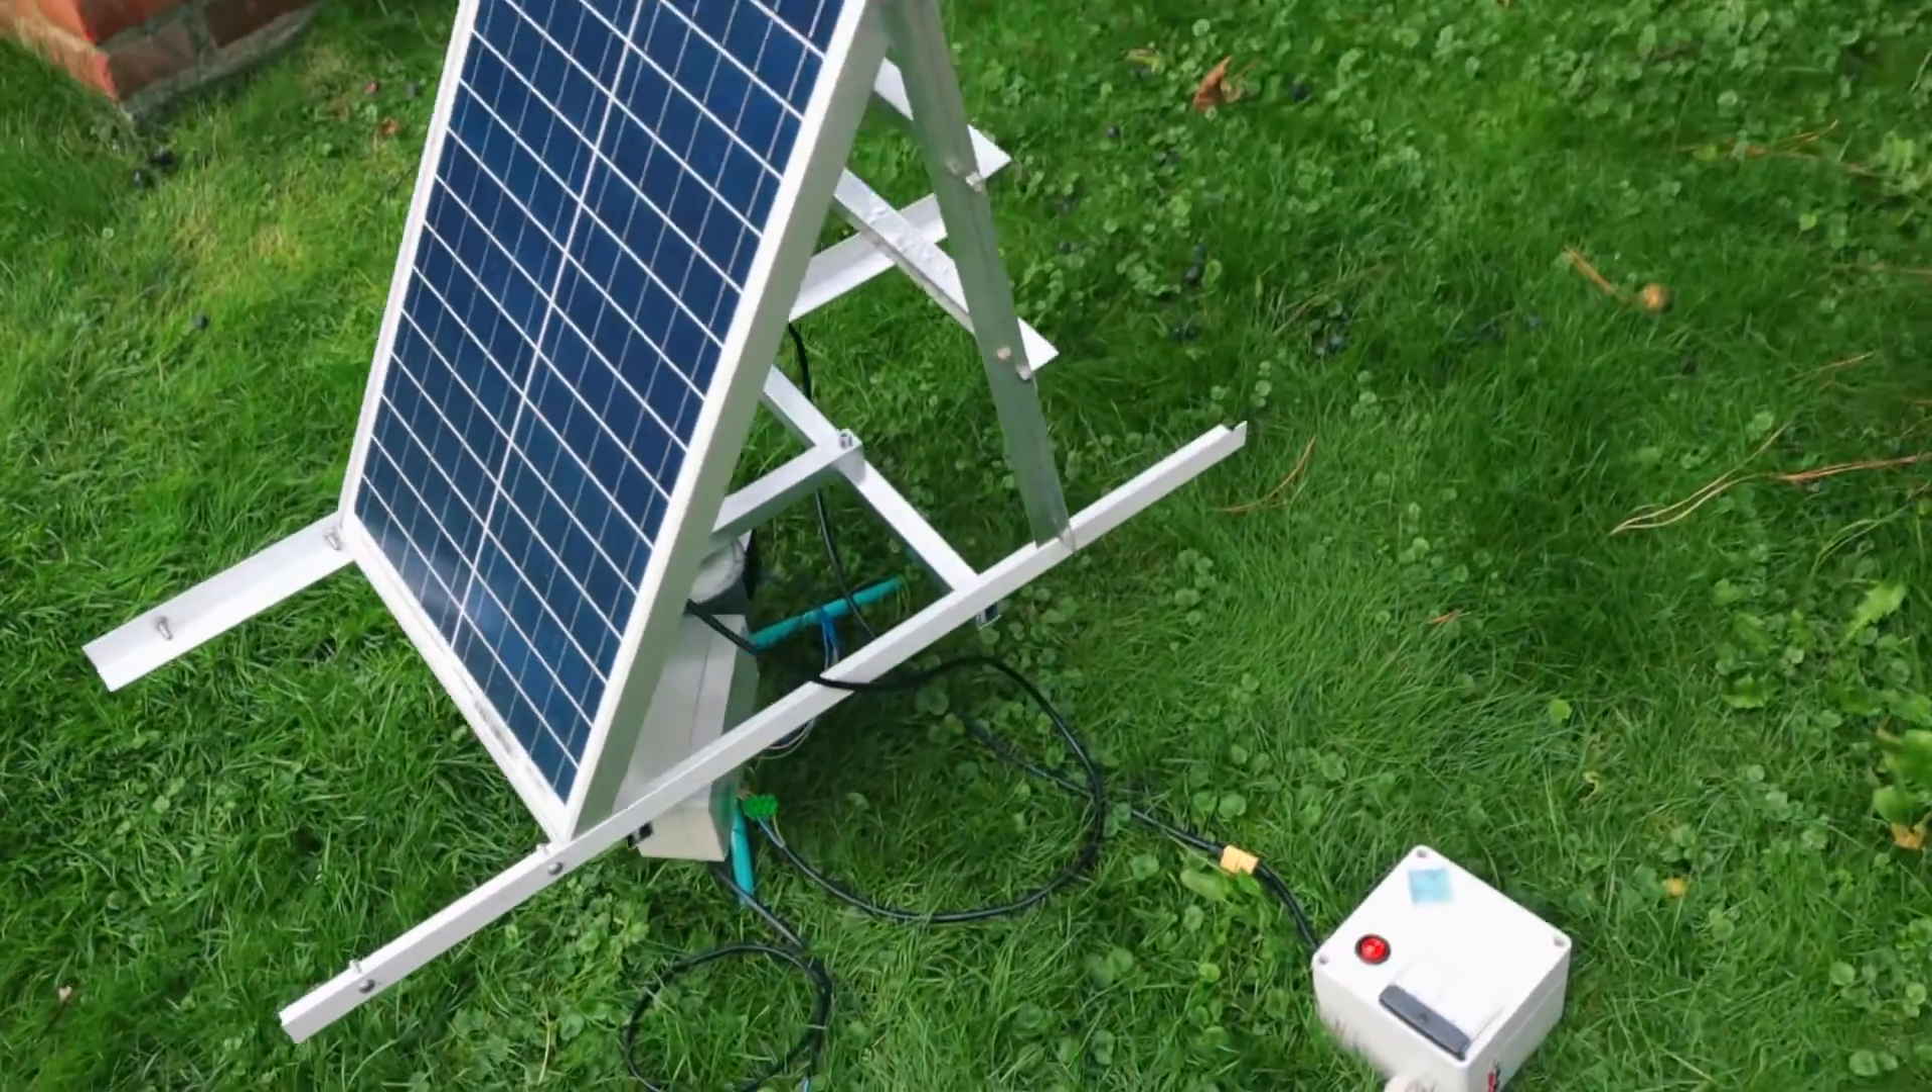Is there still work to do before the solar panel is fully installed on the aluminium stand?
No.